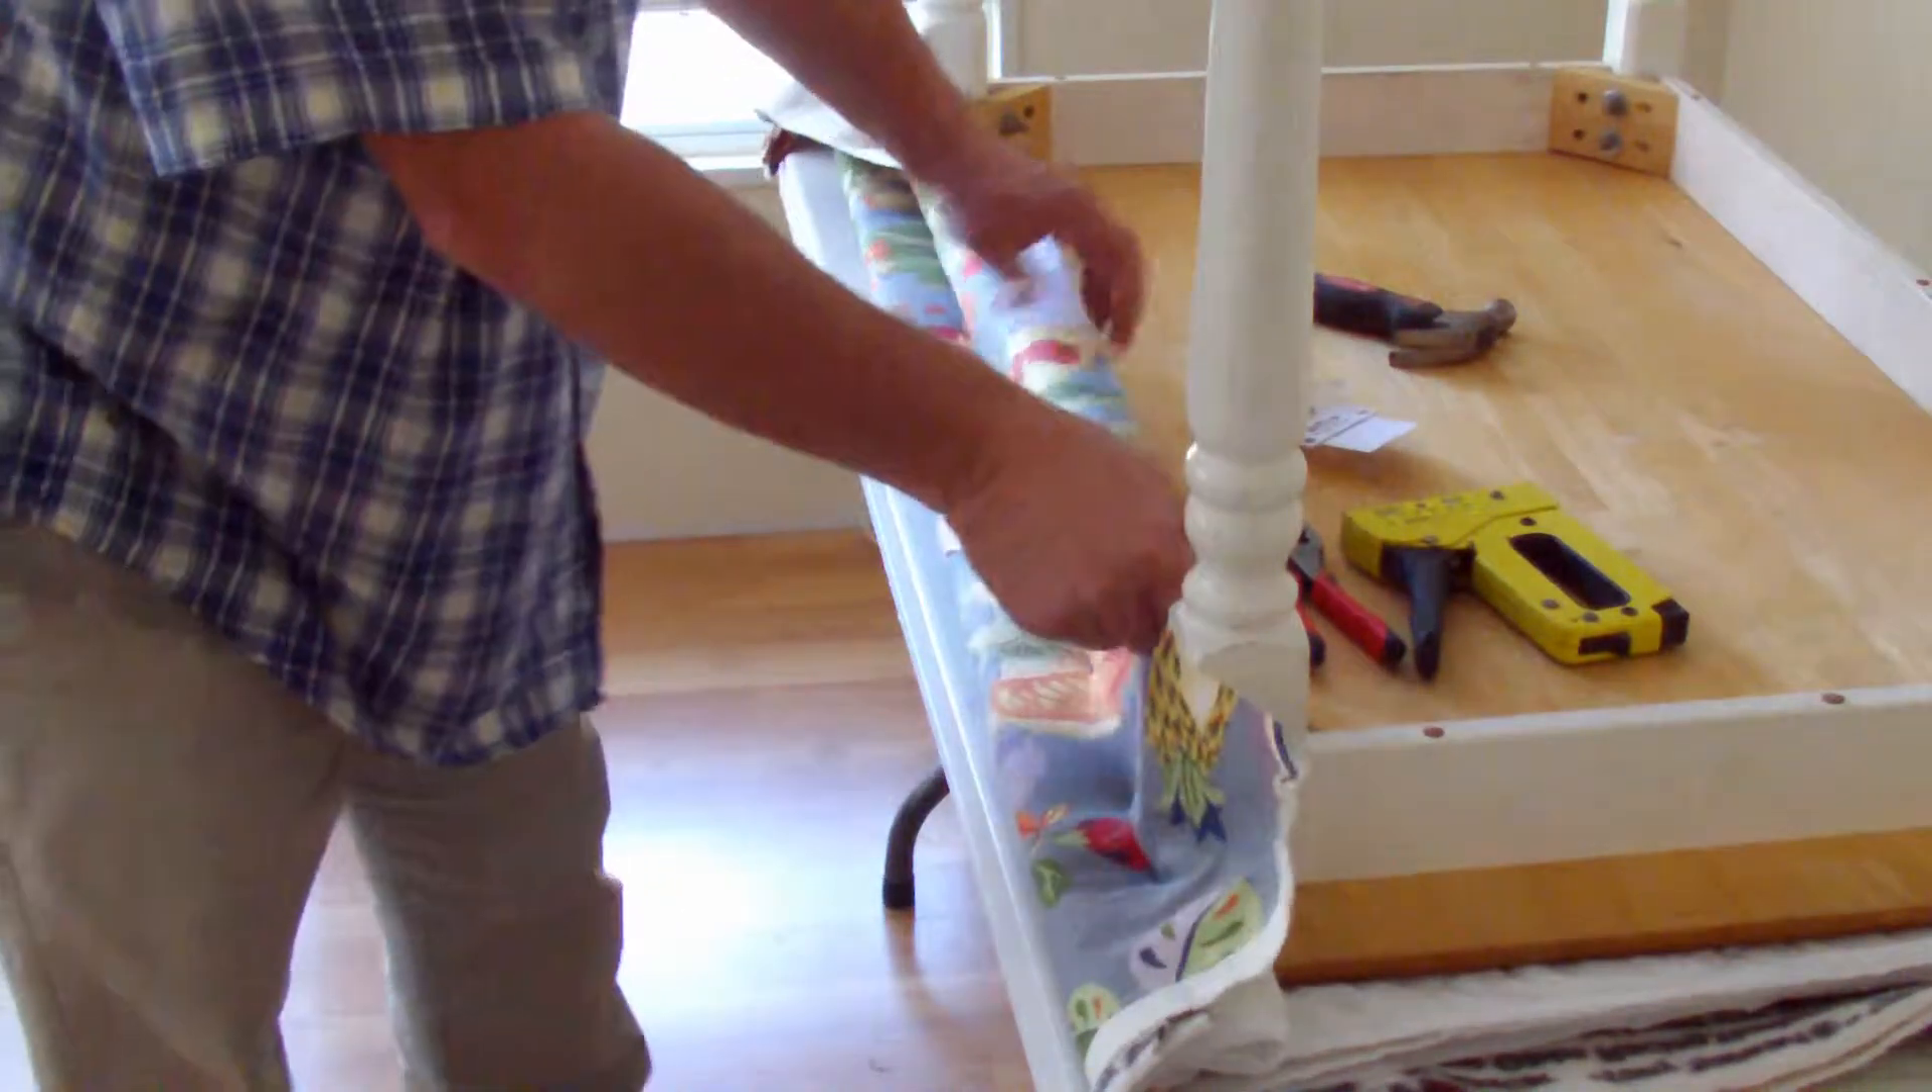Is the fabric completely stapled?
No.